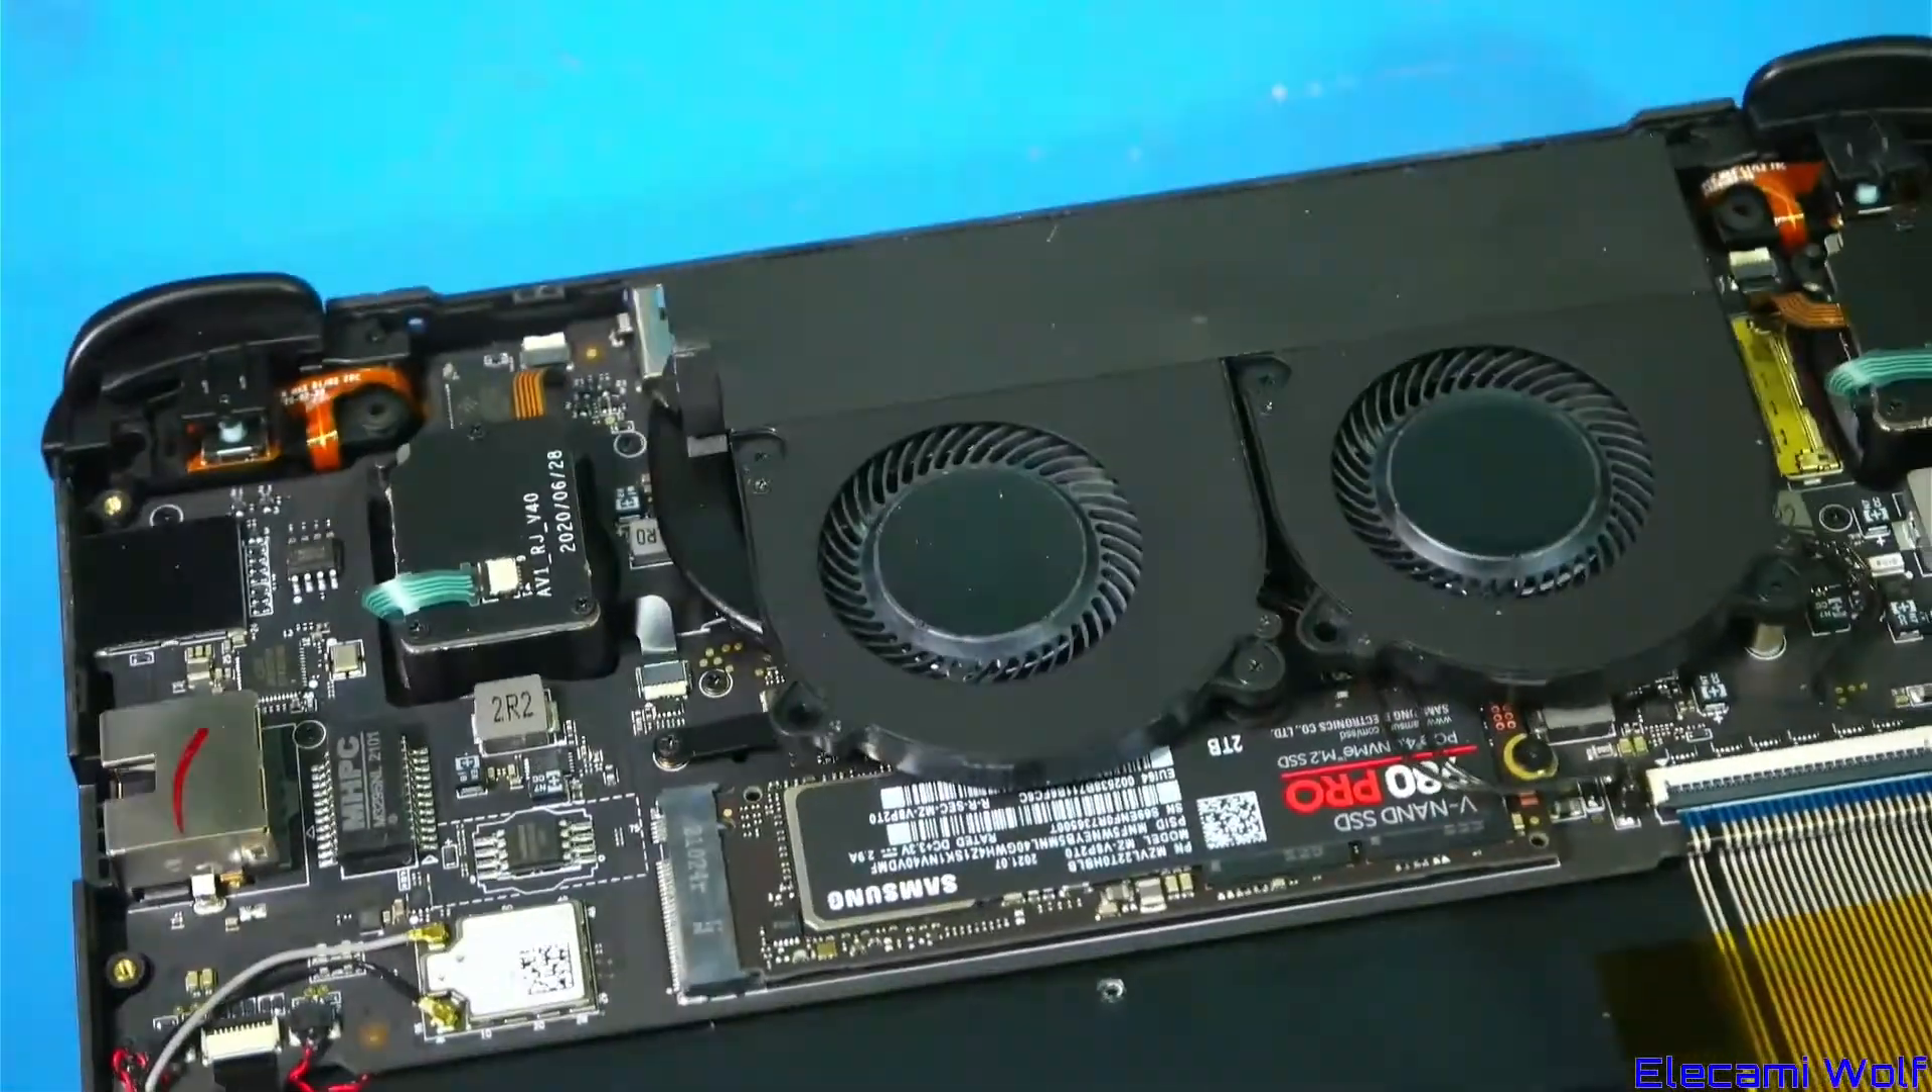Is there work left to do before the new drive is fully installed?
No.